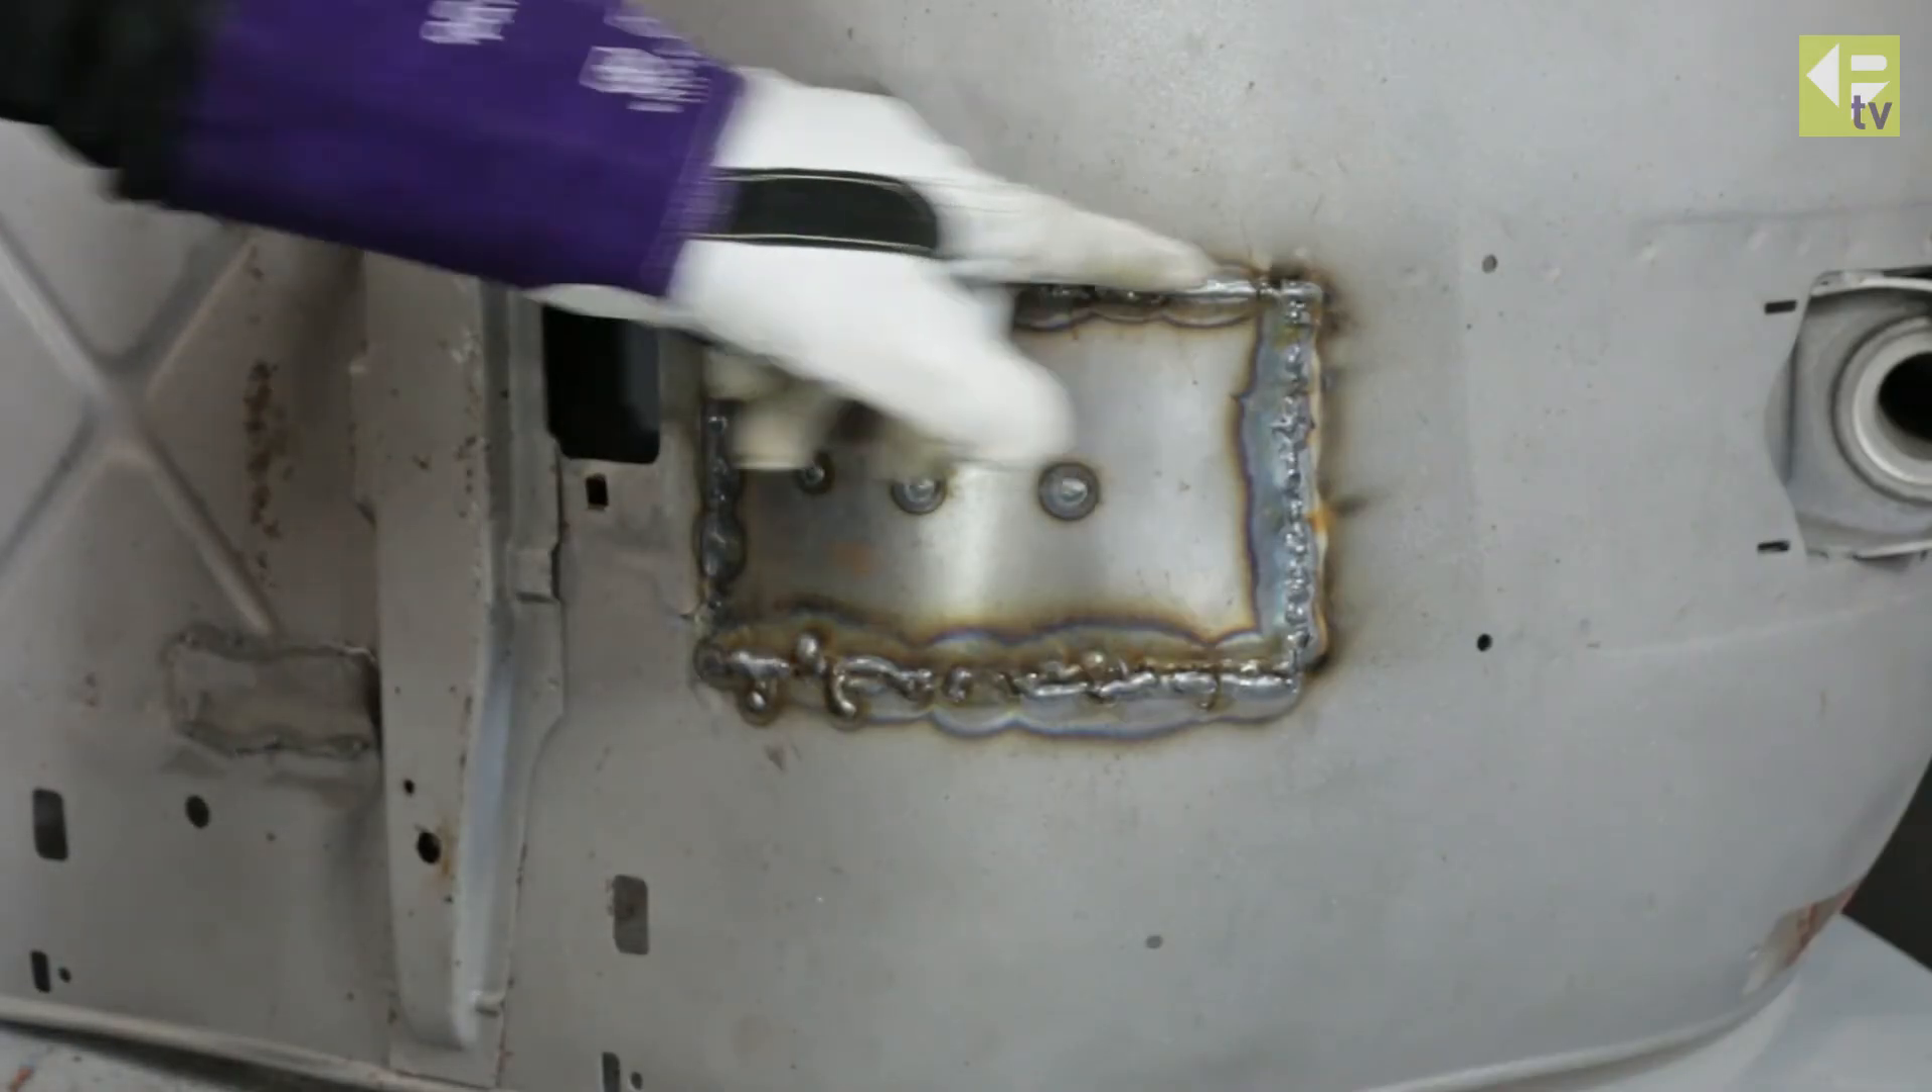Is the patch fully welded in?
Yes.